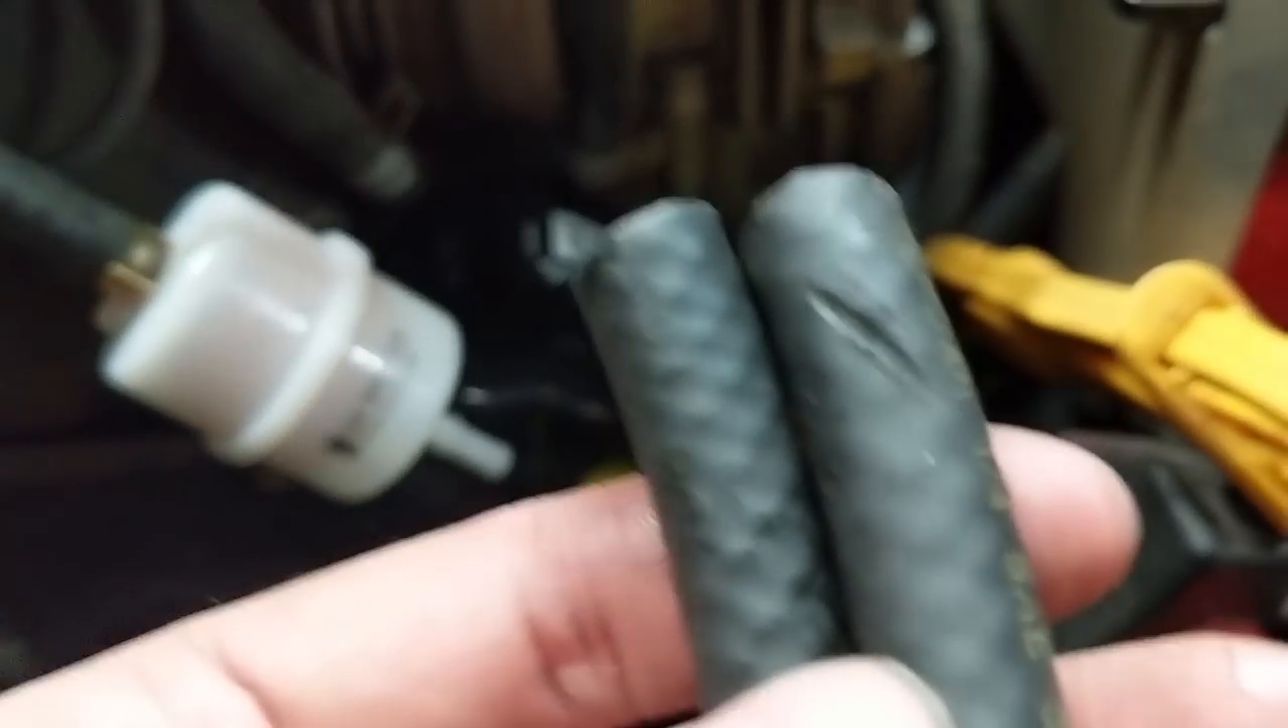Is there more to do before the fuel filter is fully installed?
Yes.